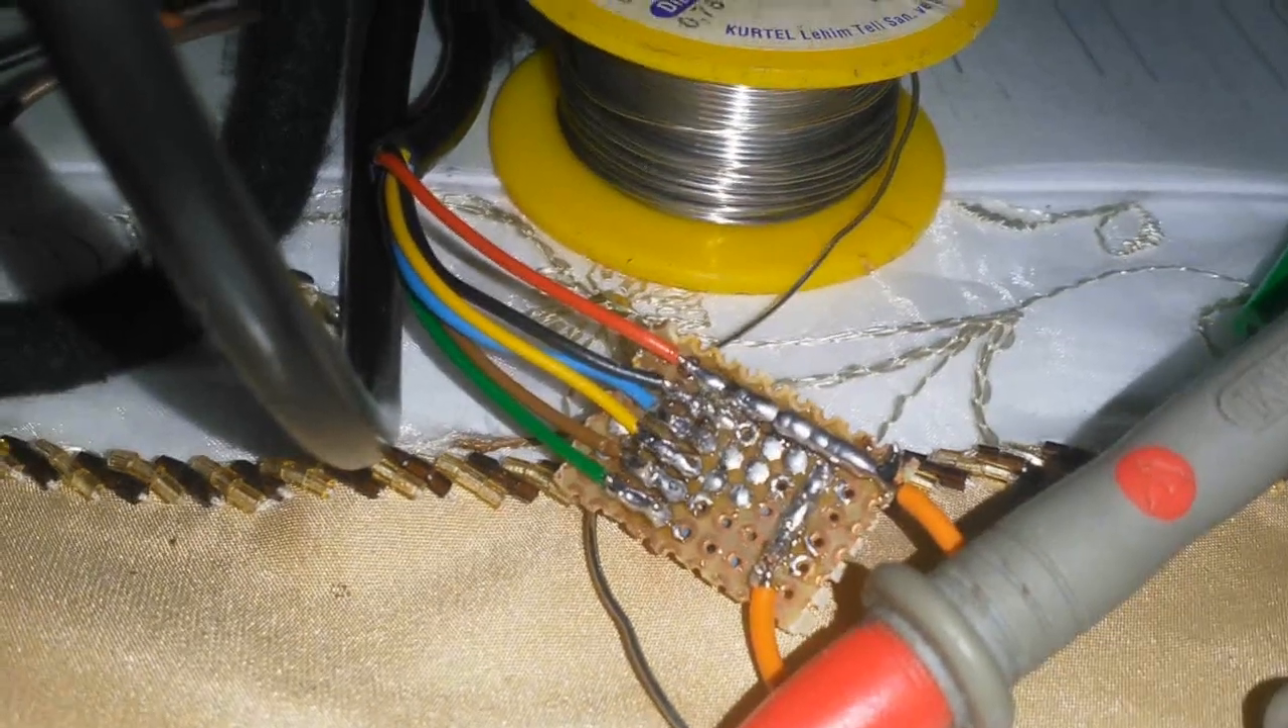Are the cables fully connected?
Yes.